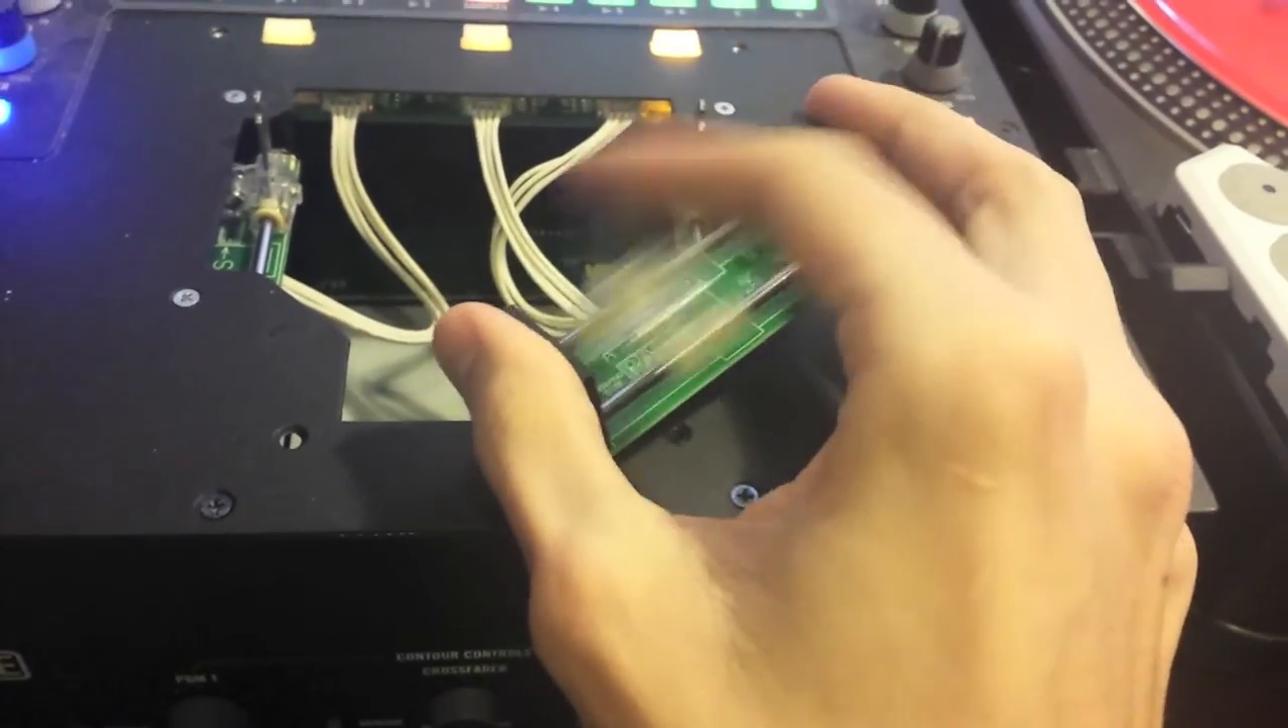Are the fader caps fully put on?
No.